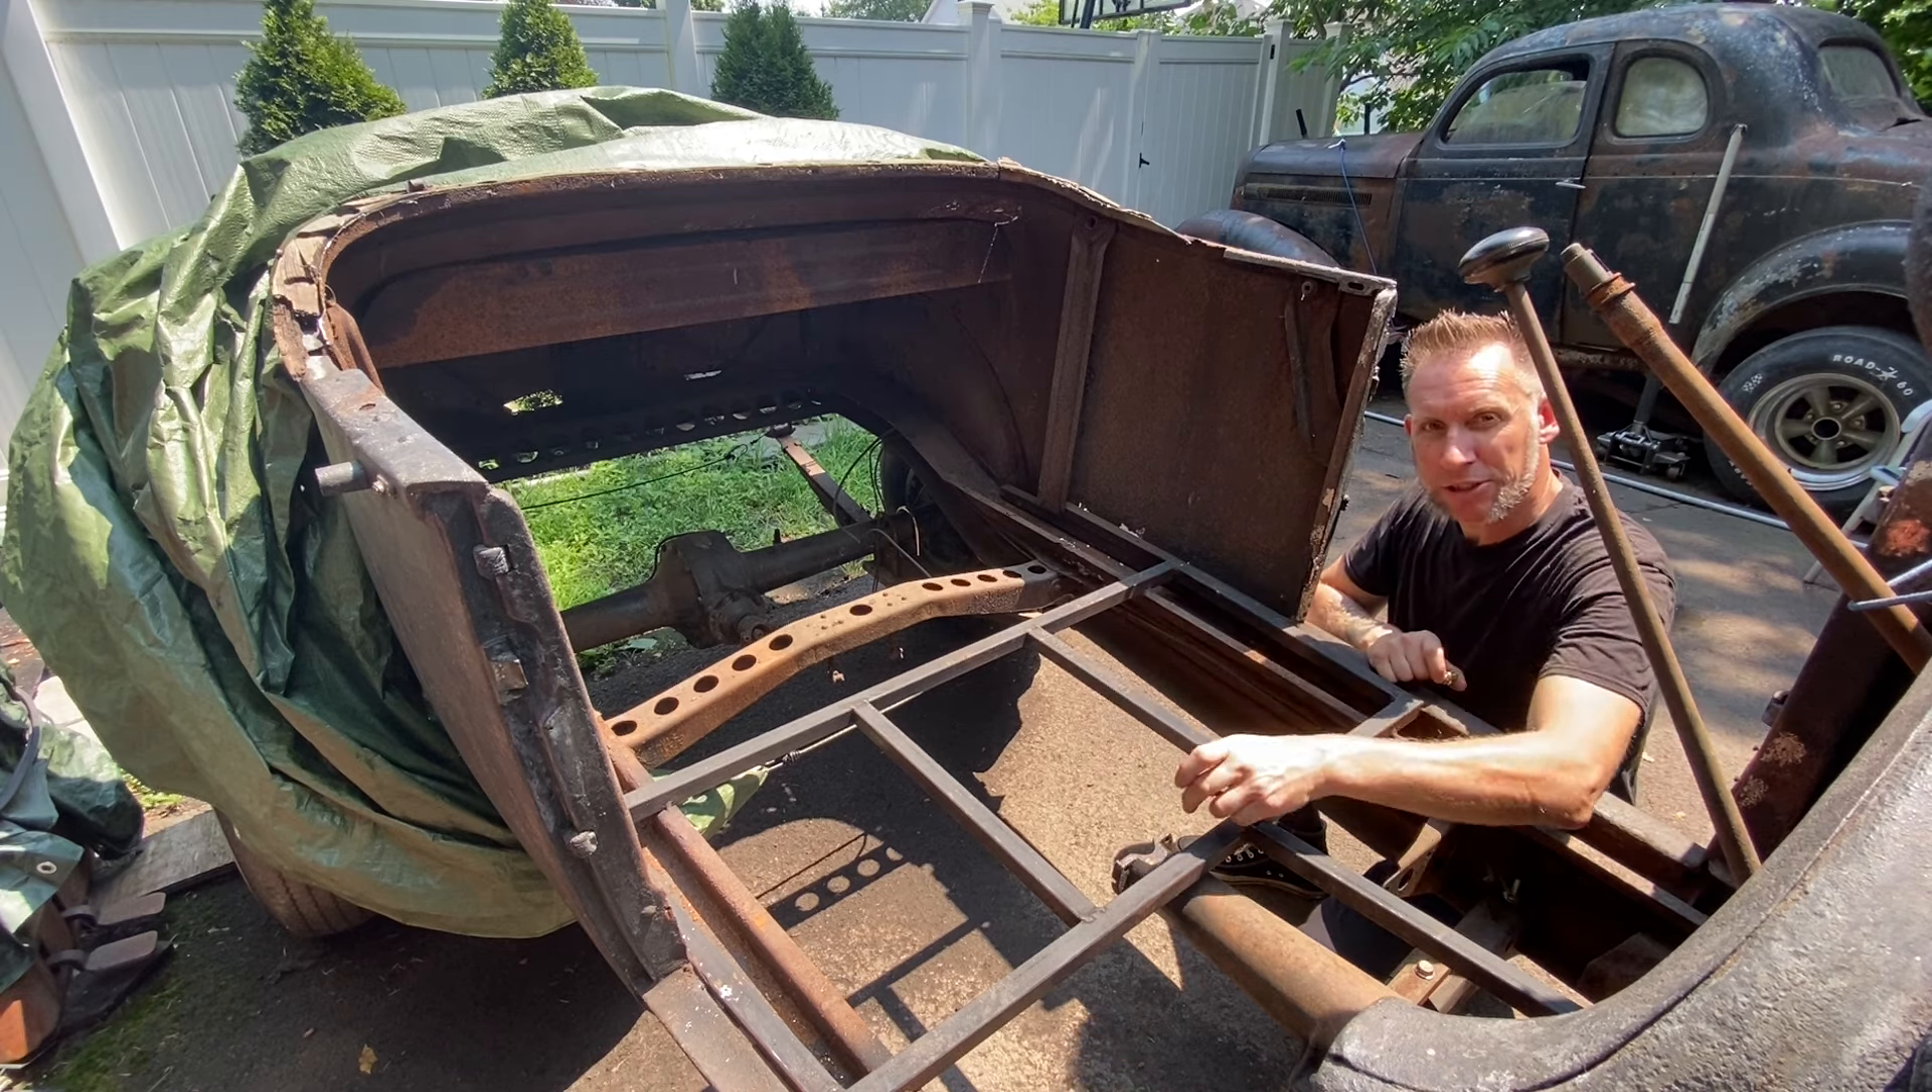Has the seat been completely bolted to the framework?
No.